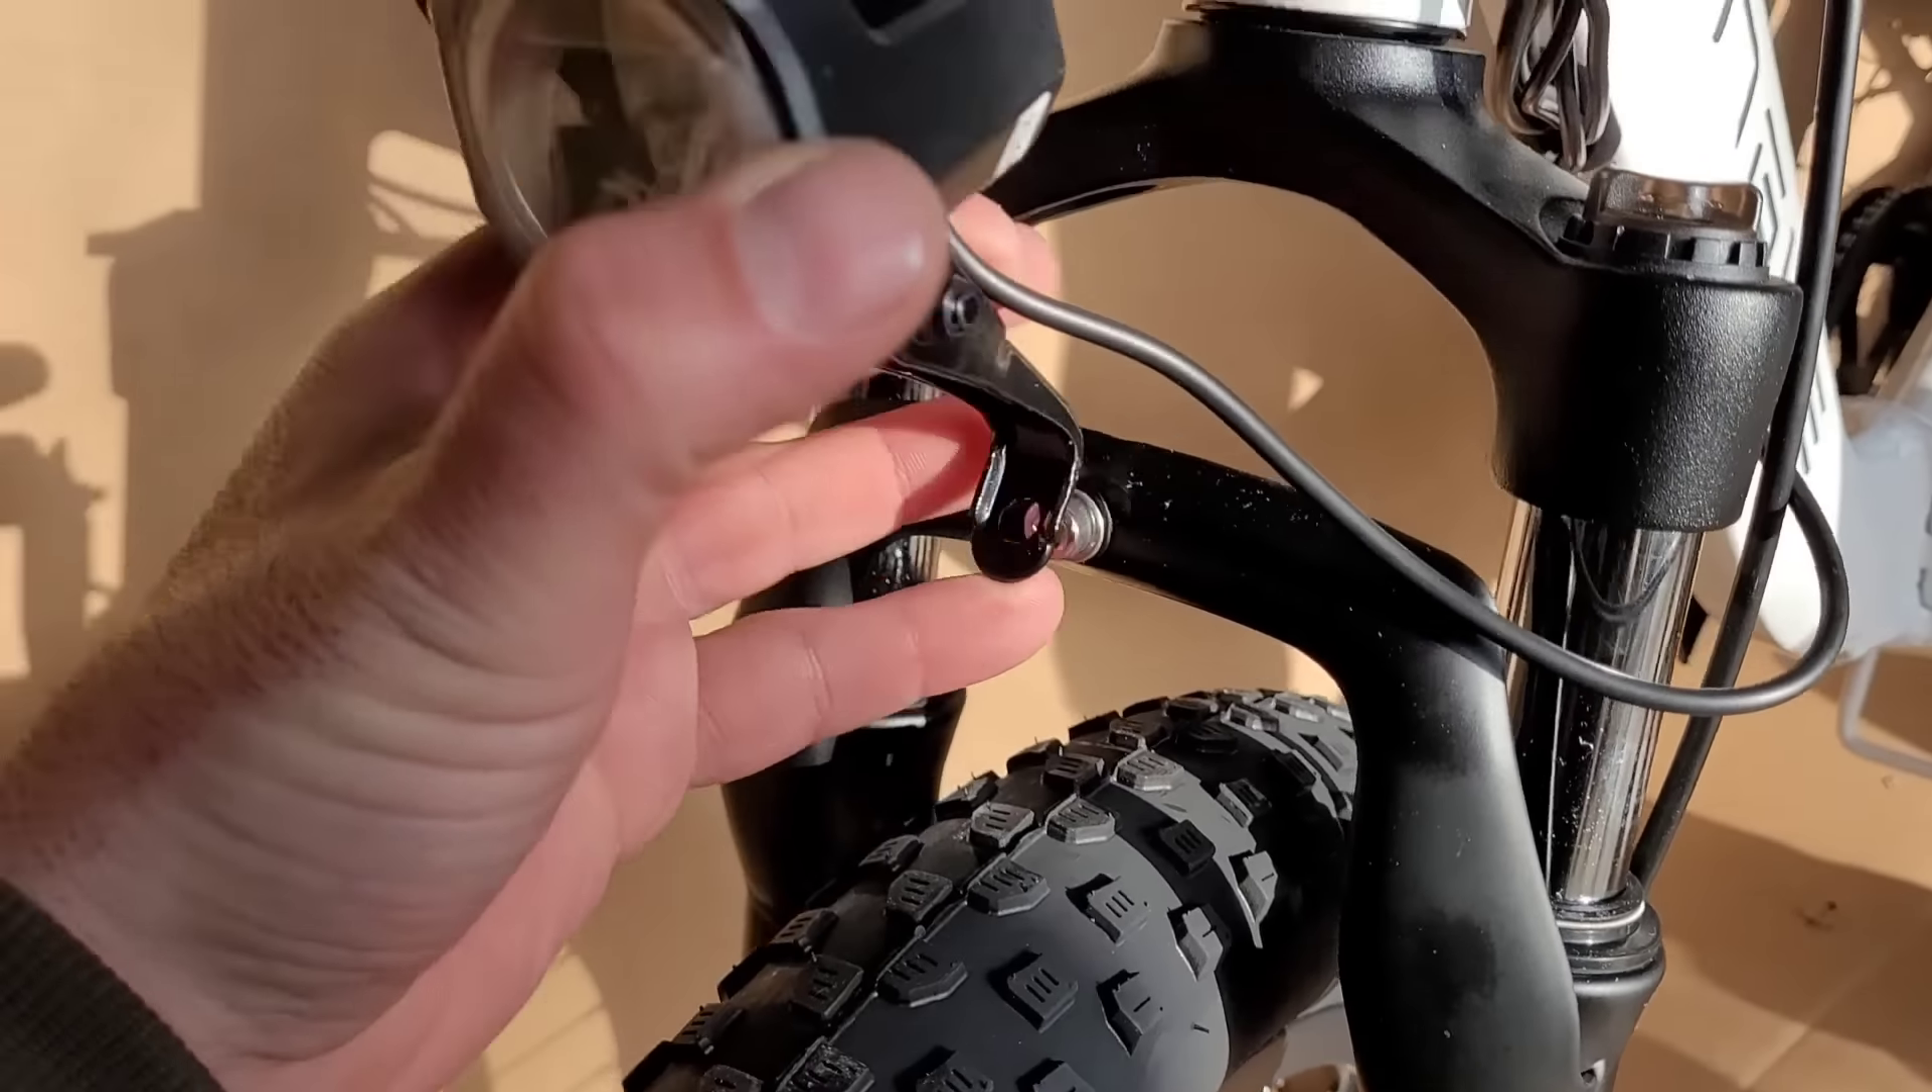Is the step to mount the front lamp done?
No.